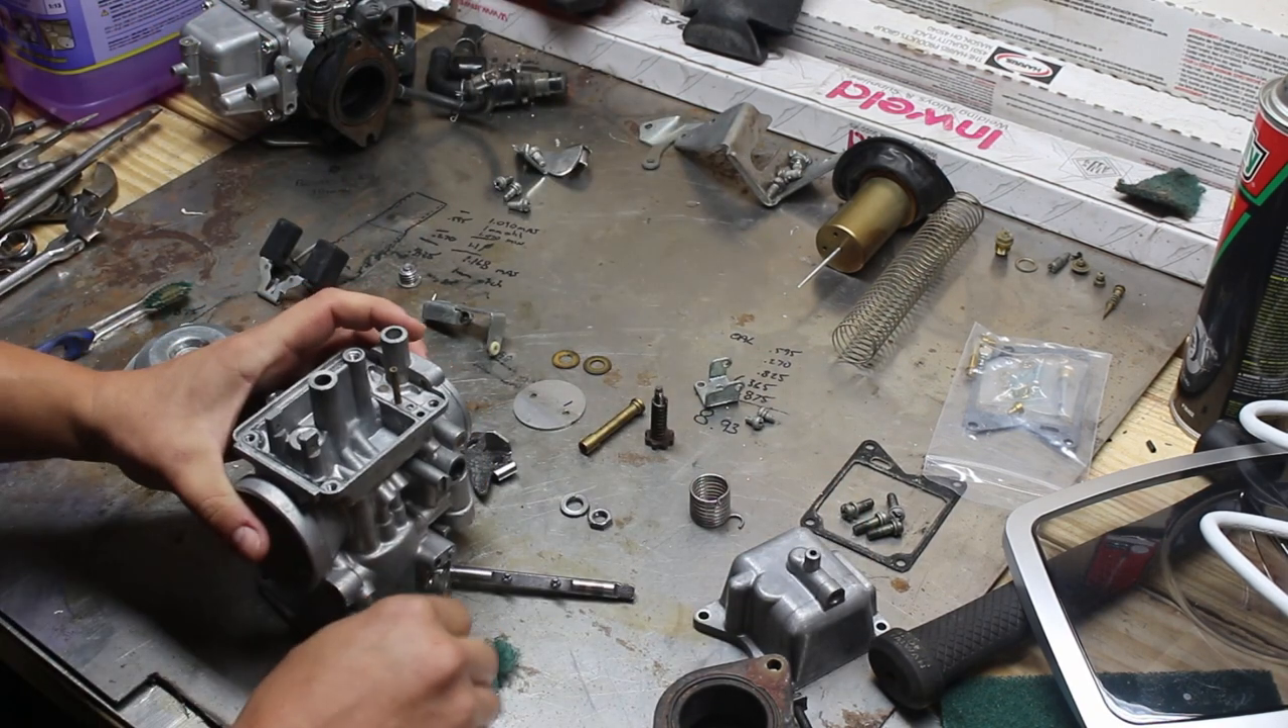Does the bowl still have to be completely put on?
Yes.